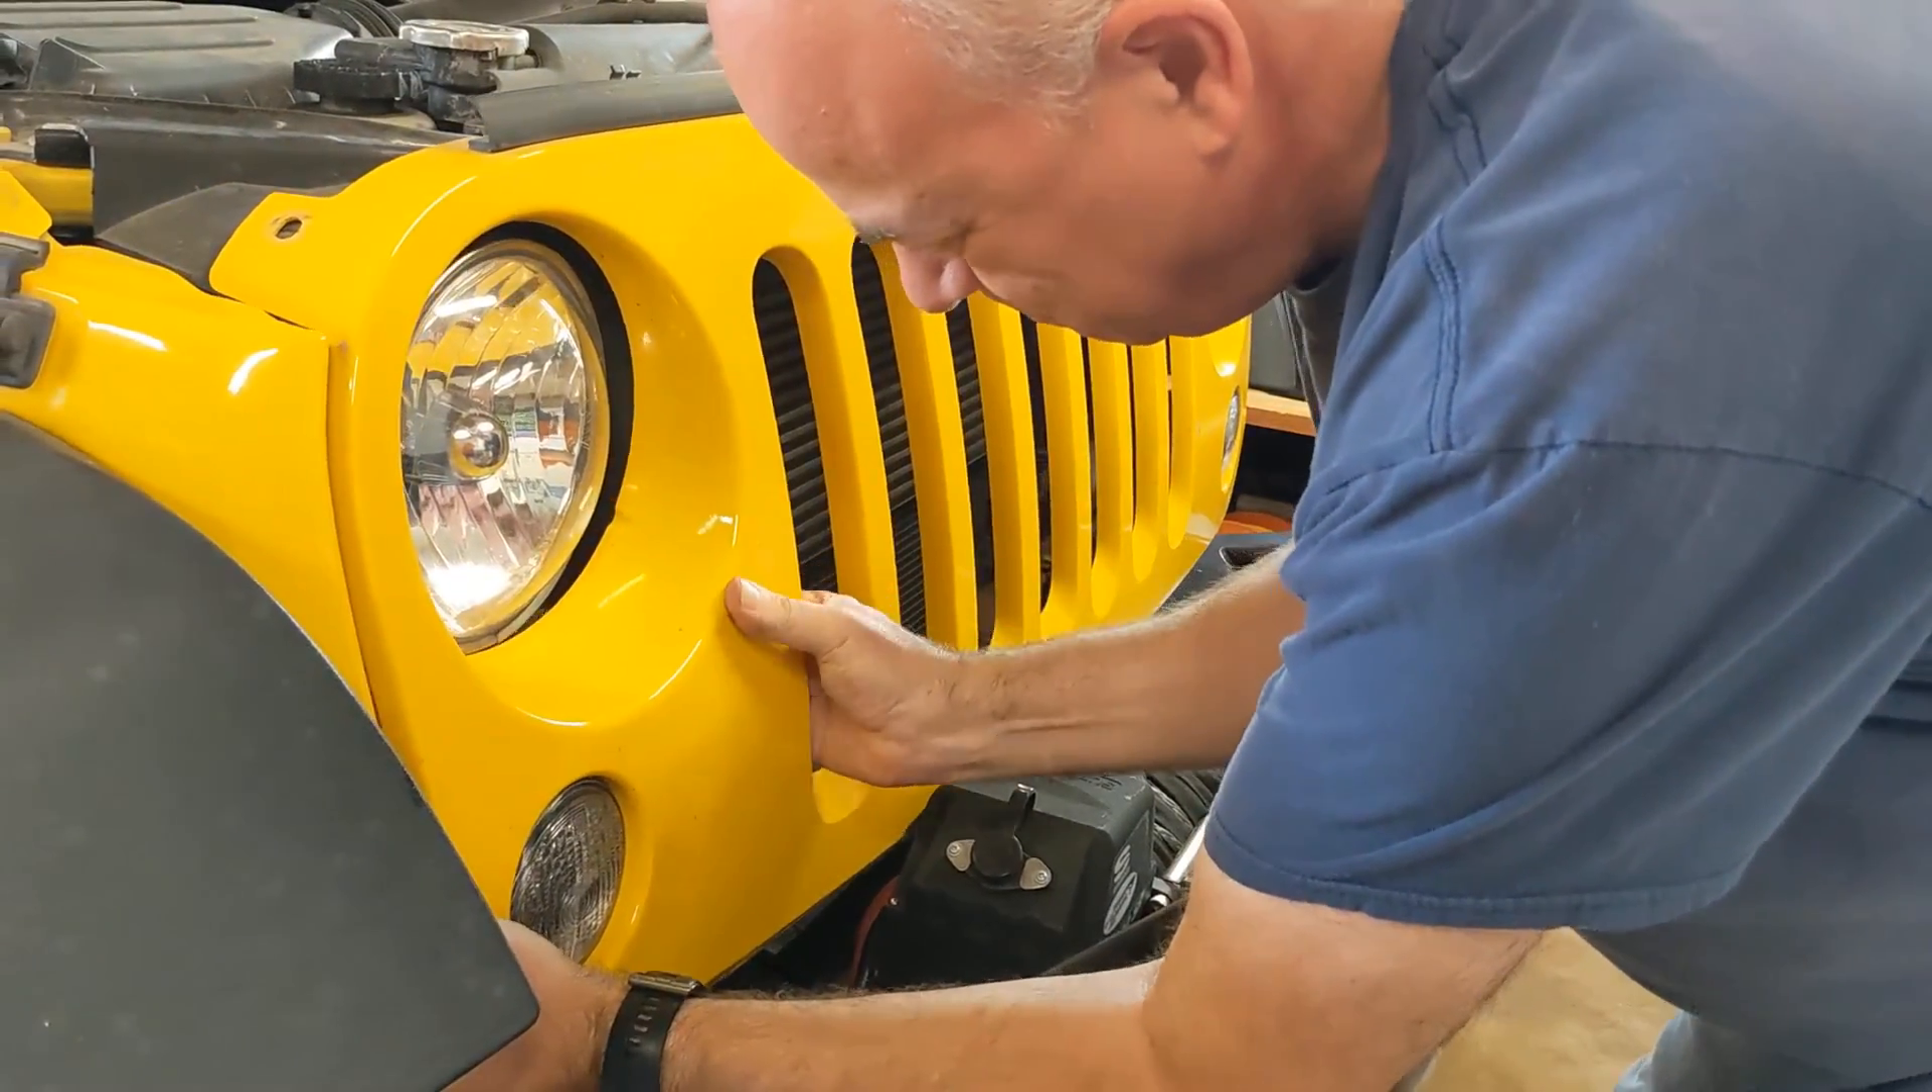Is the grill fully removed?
No.